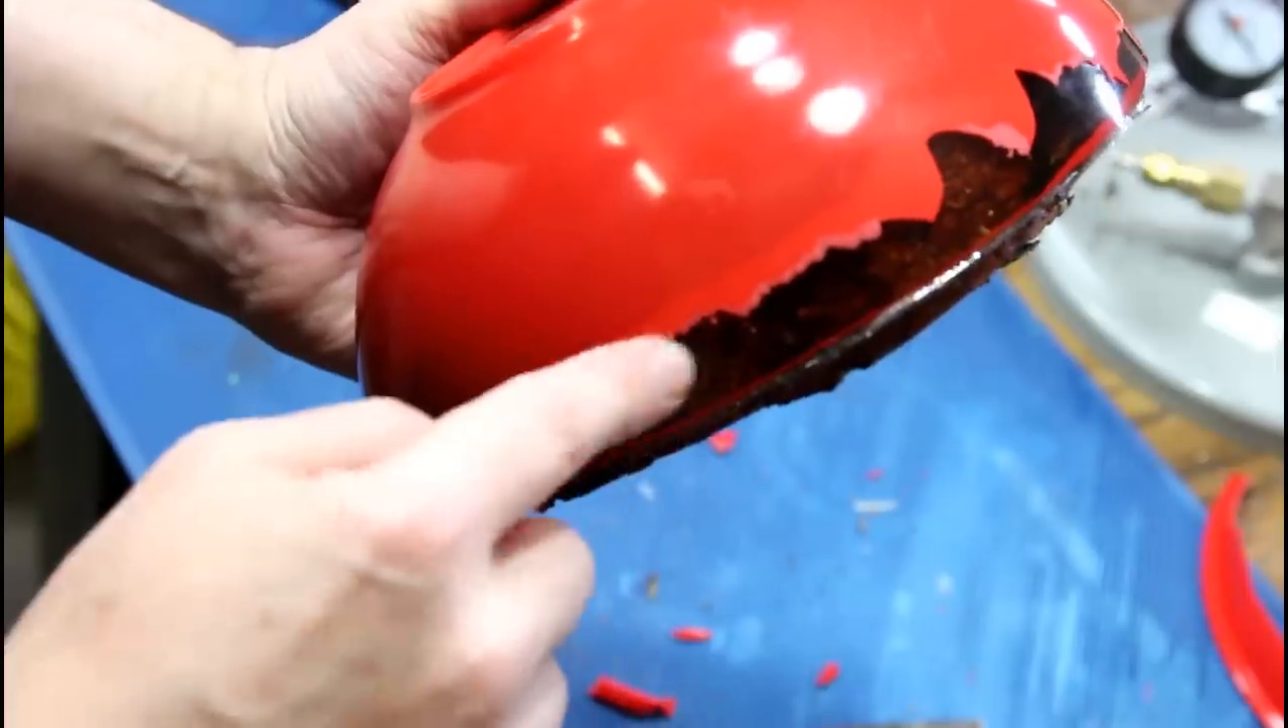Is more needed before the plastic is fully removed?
Yes.